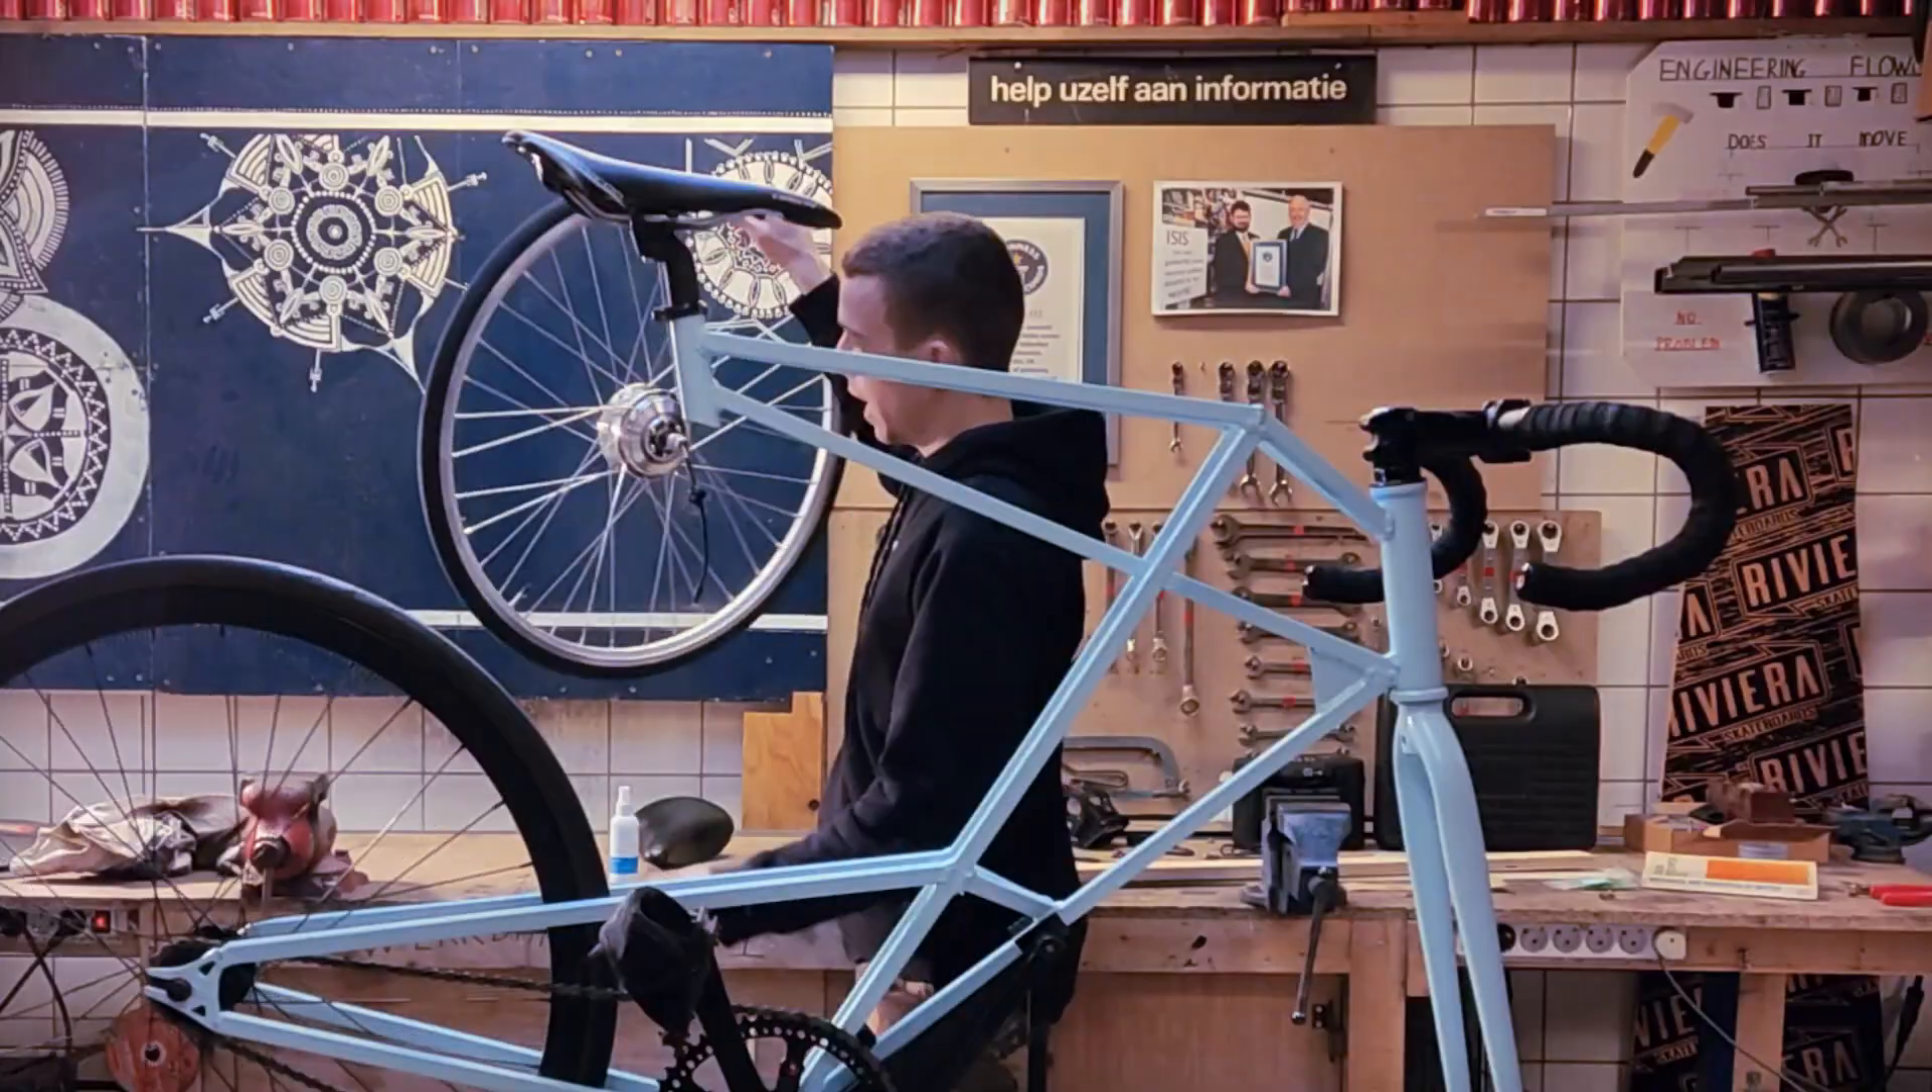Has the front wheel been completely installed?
No.